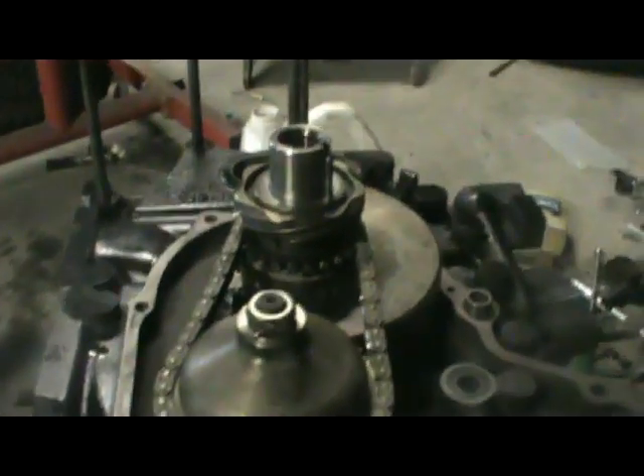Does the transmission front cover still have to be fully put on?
Yes.